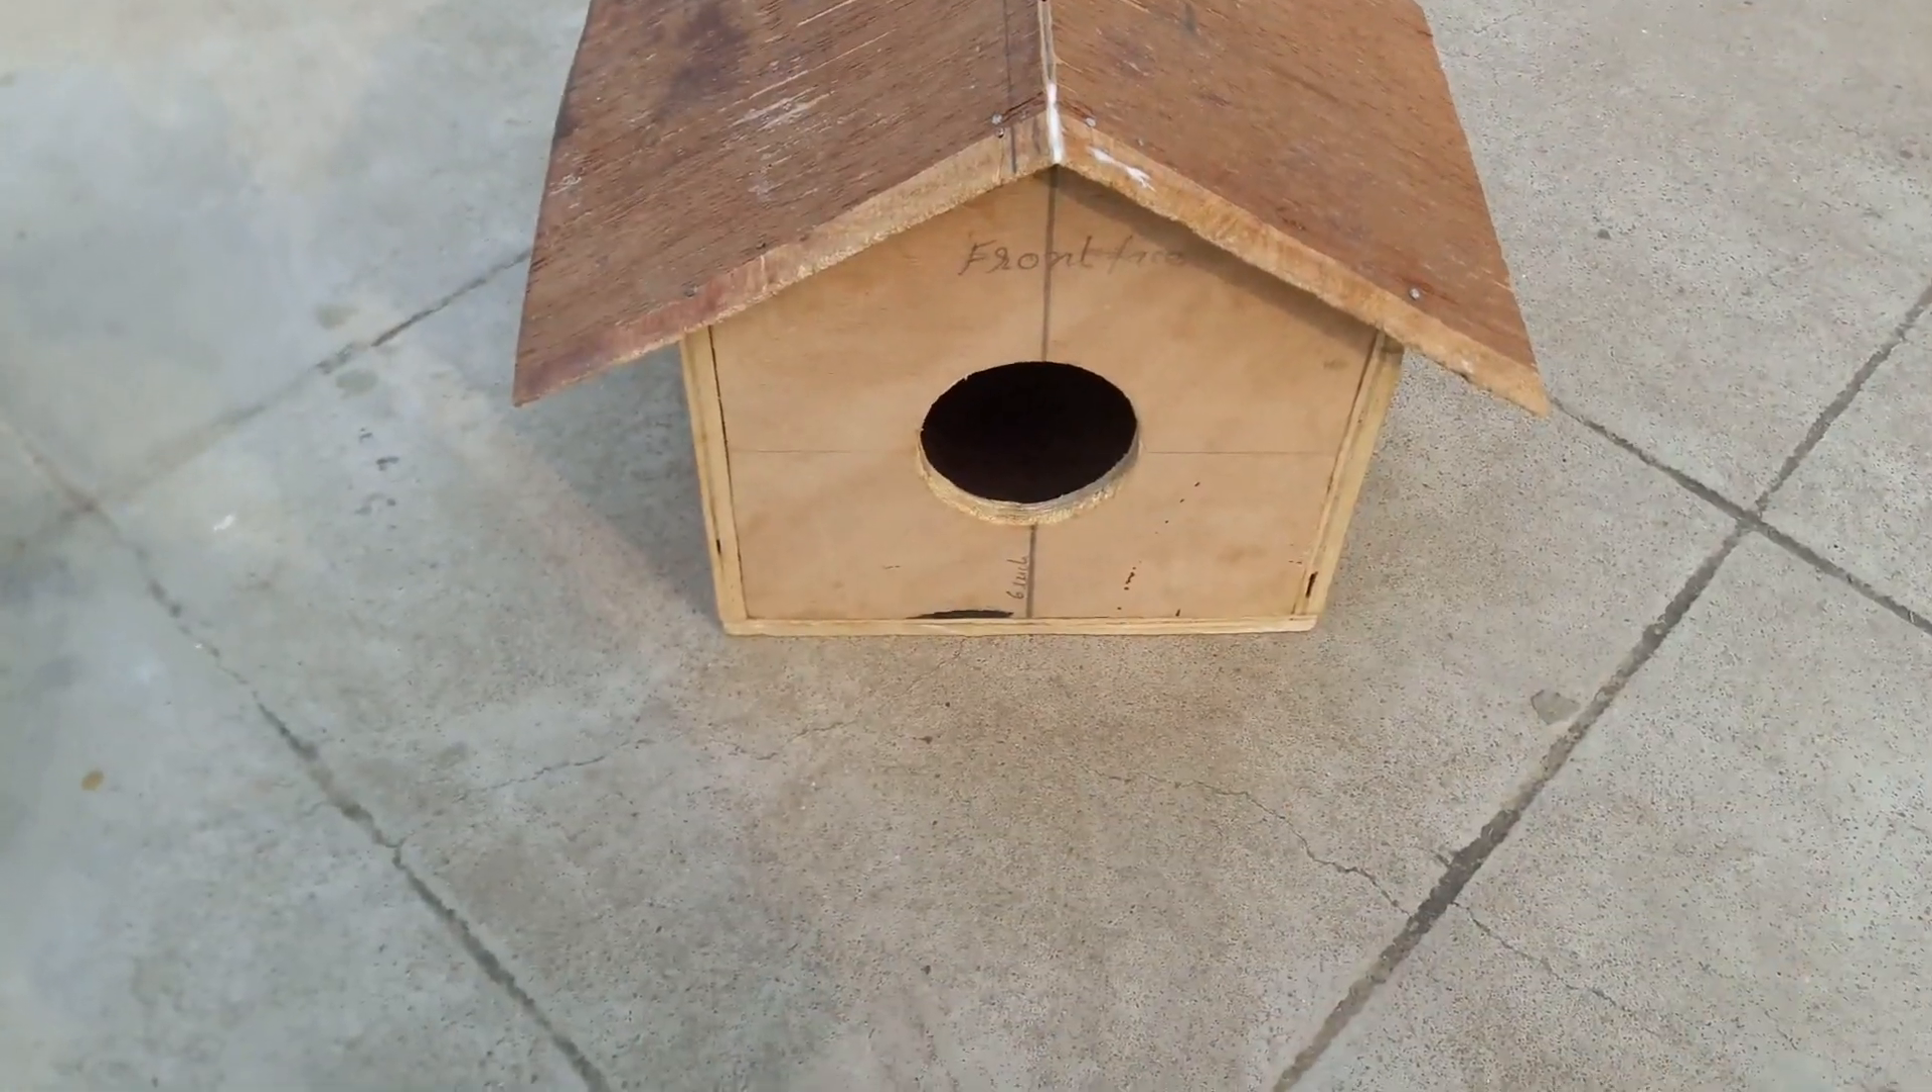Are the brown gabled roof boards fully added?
Yes.